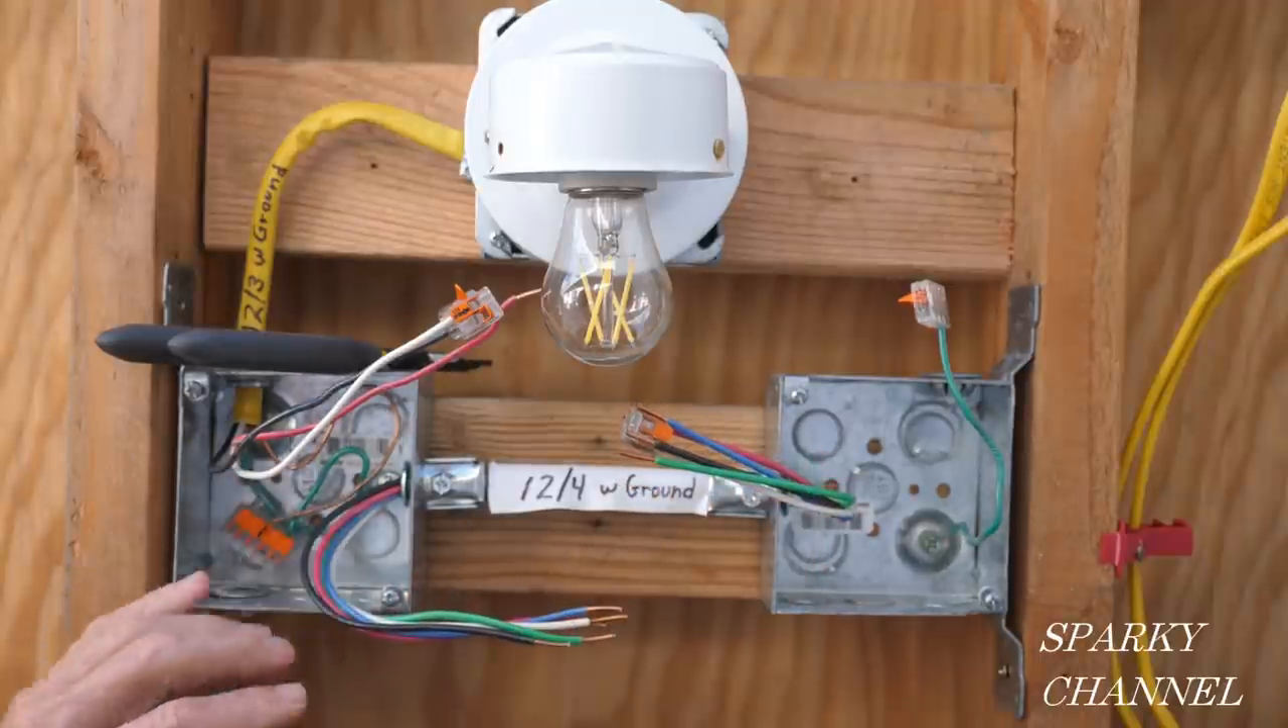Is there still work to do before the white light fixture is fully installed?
No.